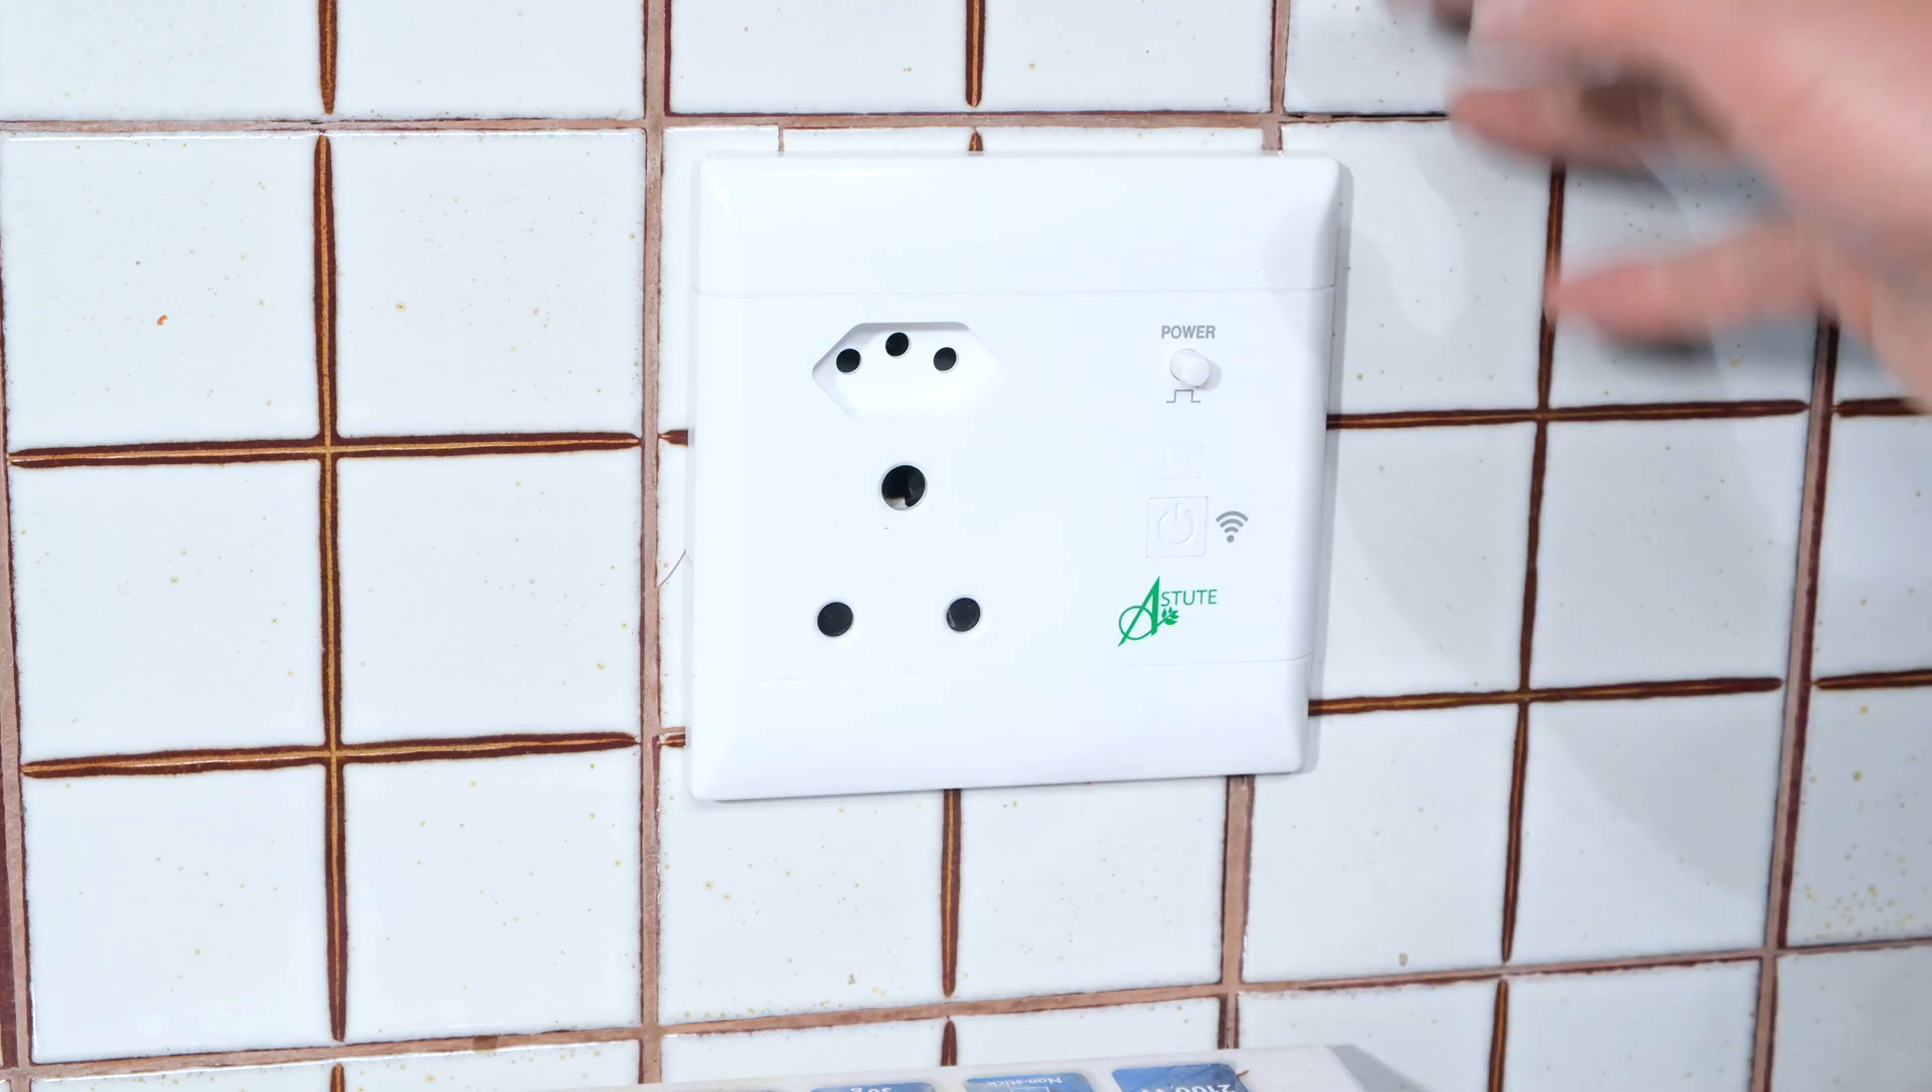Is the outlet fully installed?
Yes.